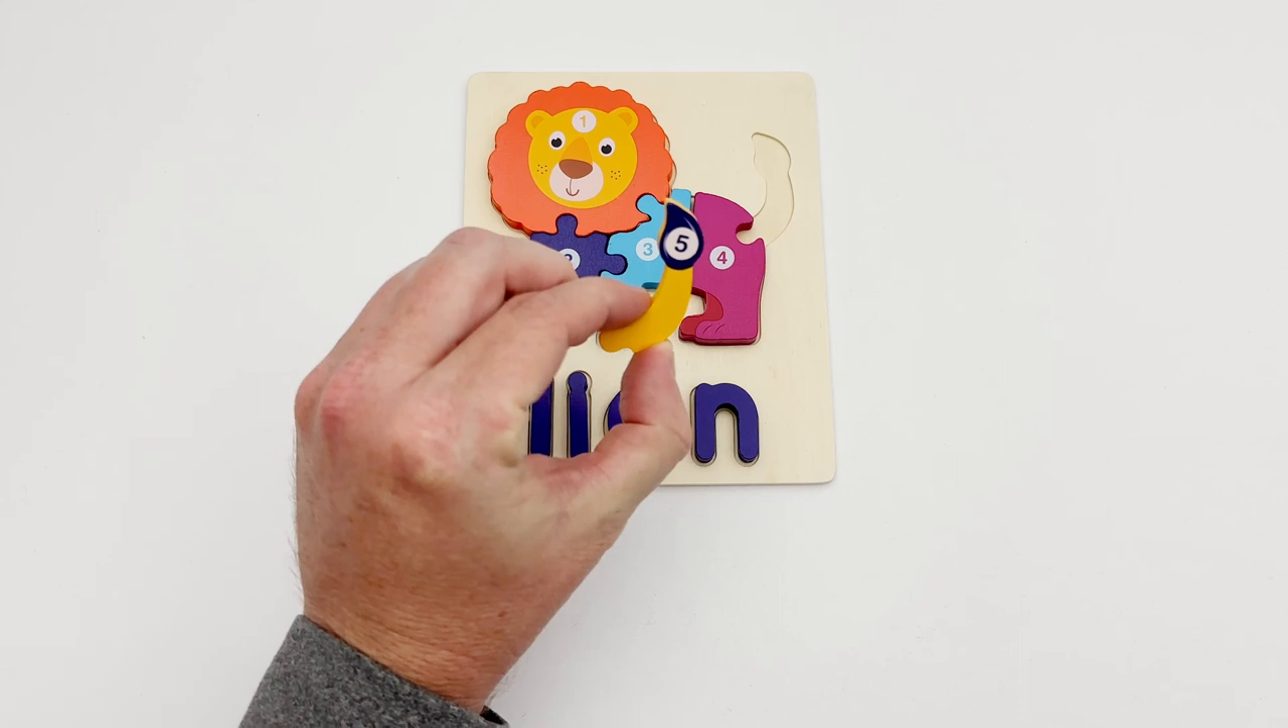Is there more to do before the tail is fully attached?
Yes.